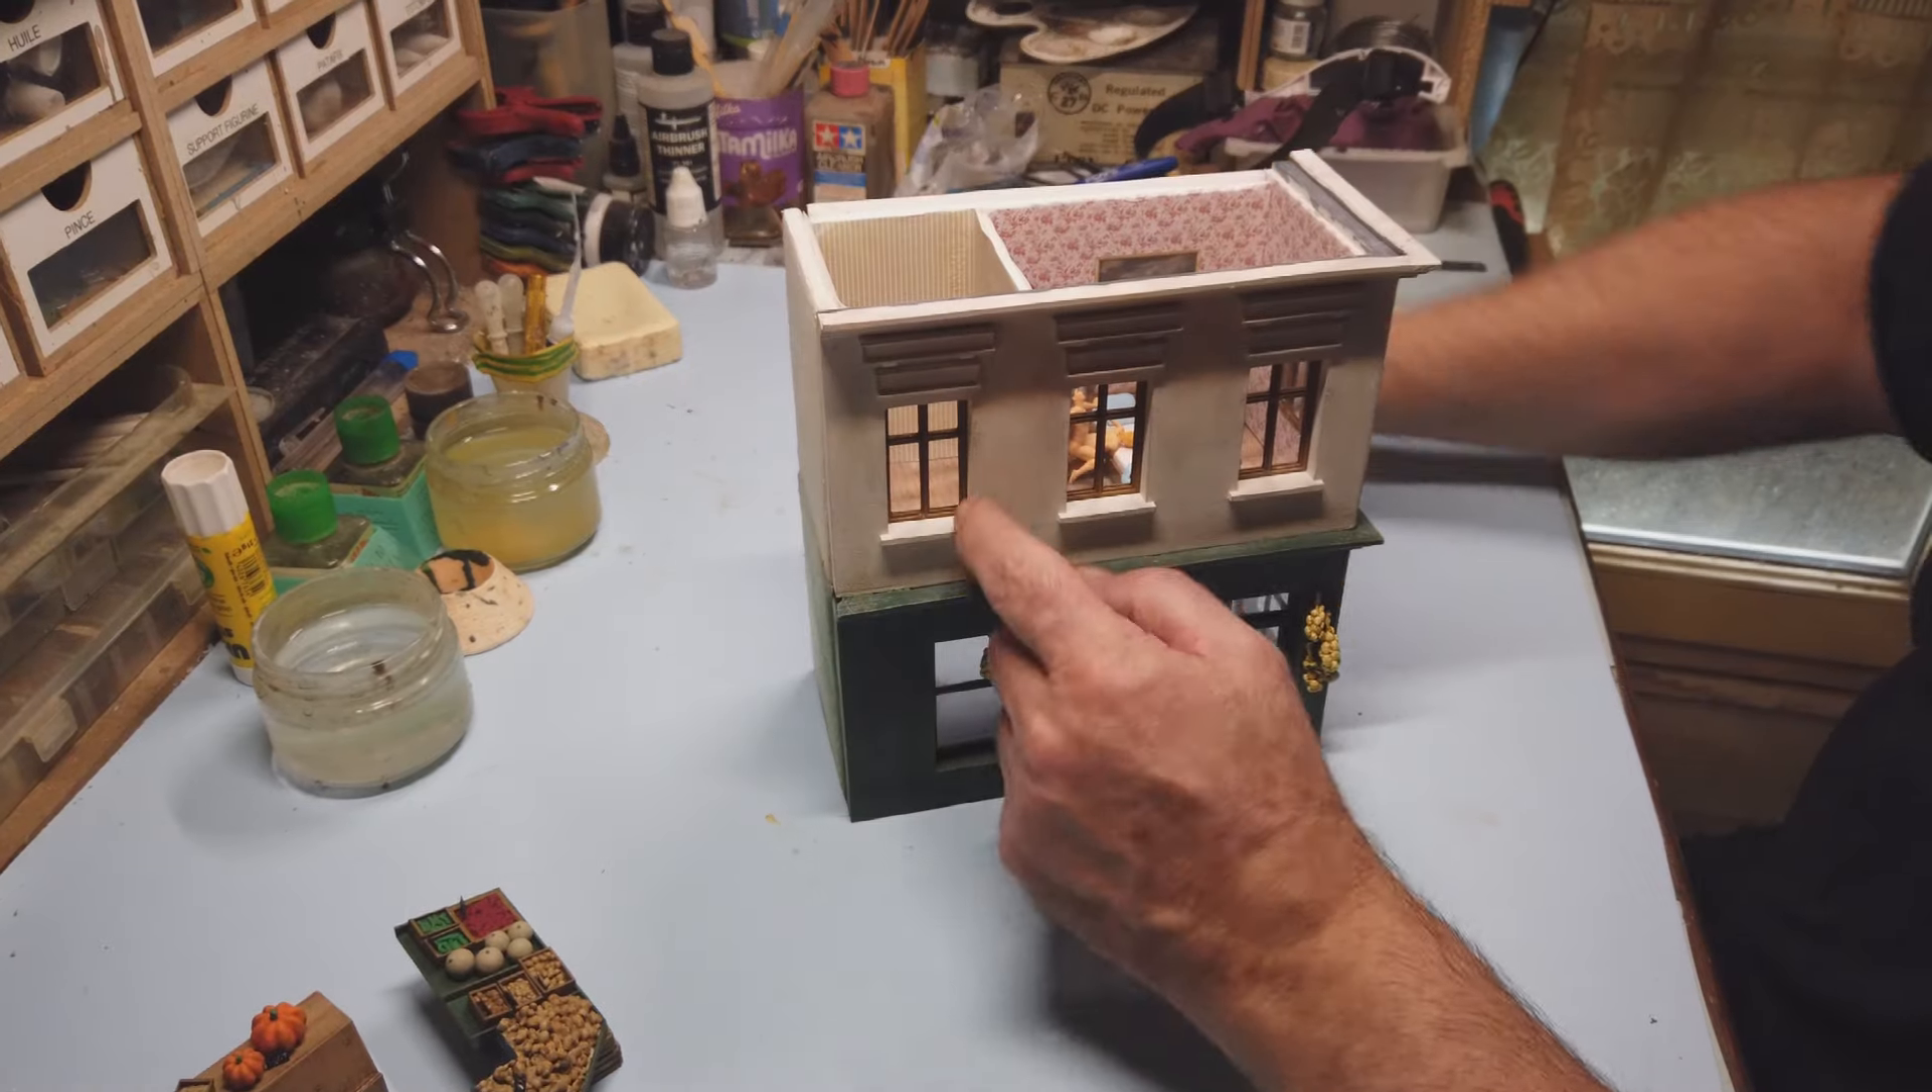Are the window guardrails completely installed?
No.